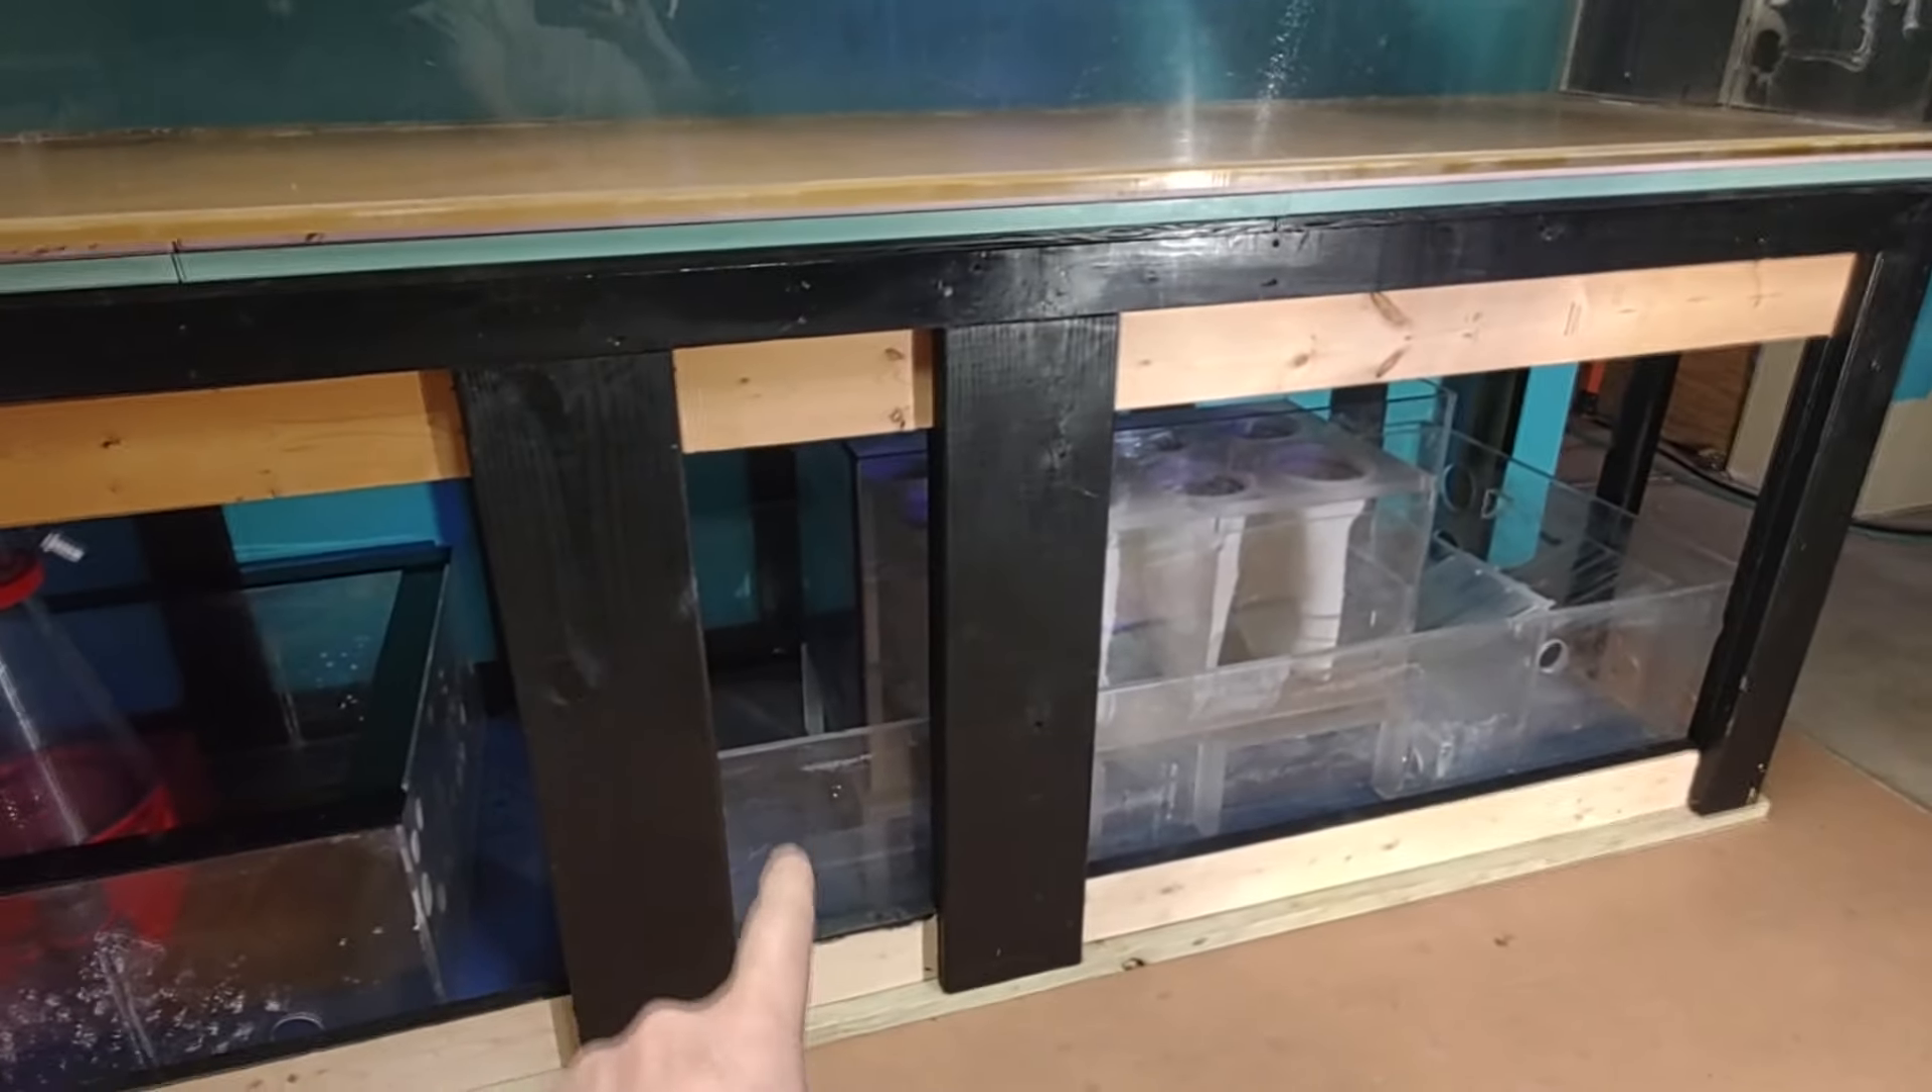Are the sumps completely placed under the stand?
Yes.